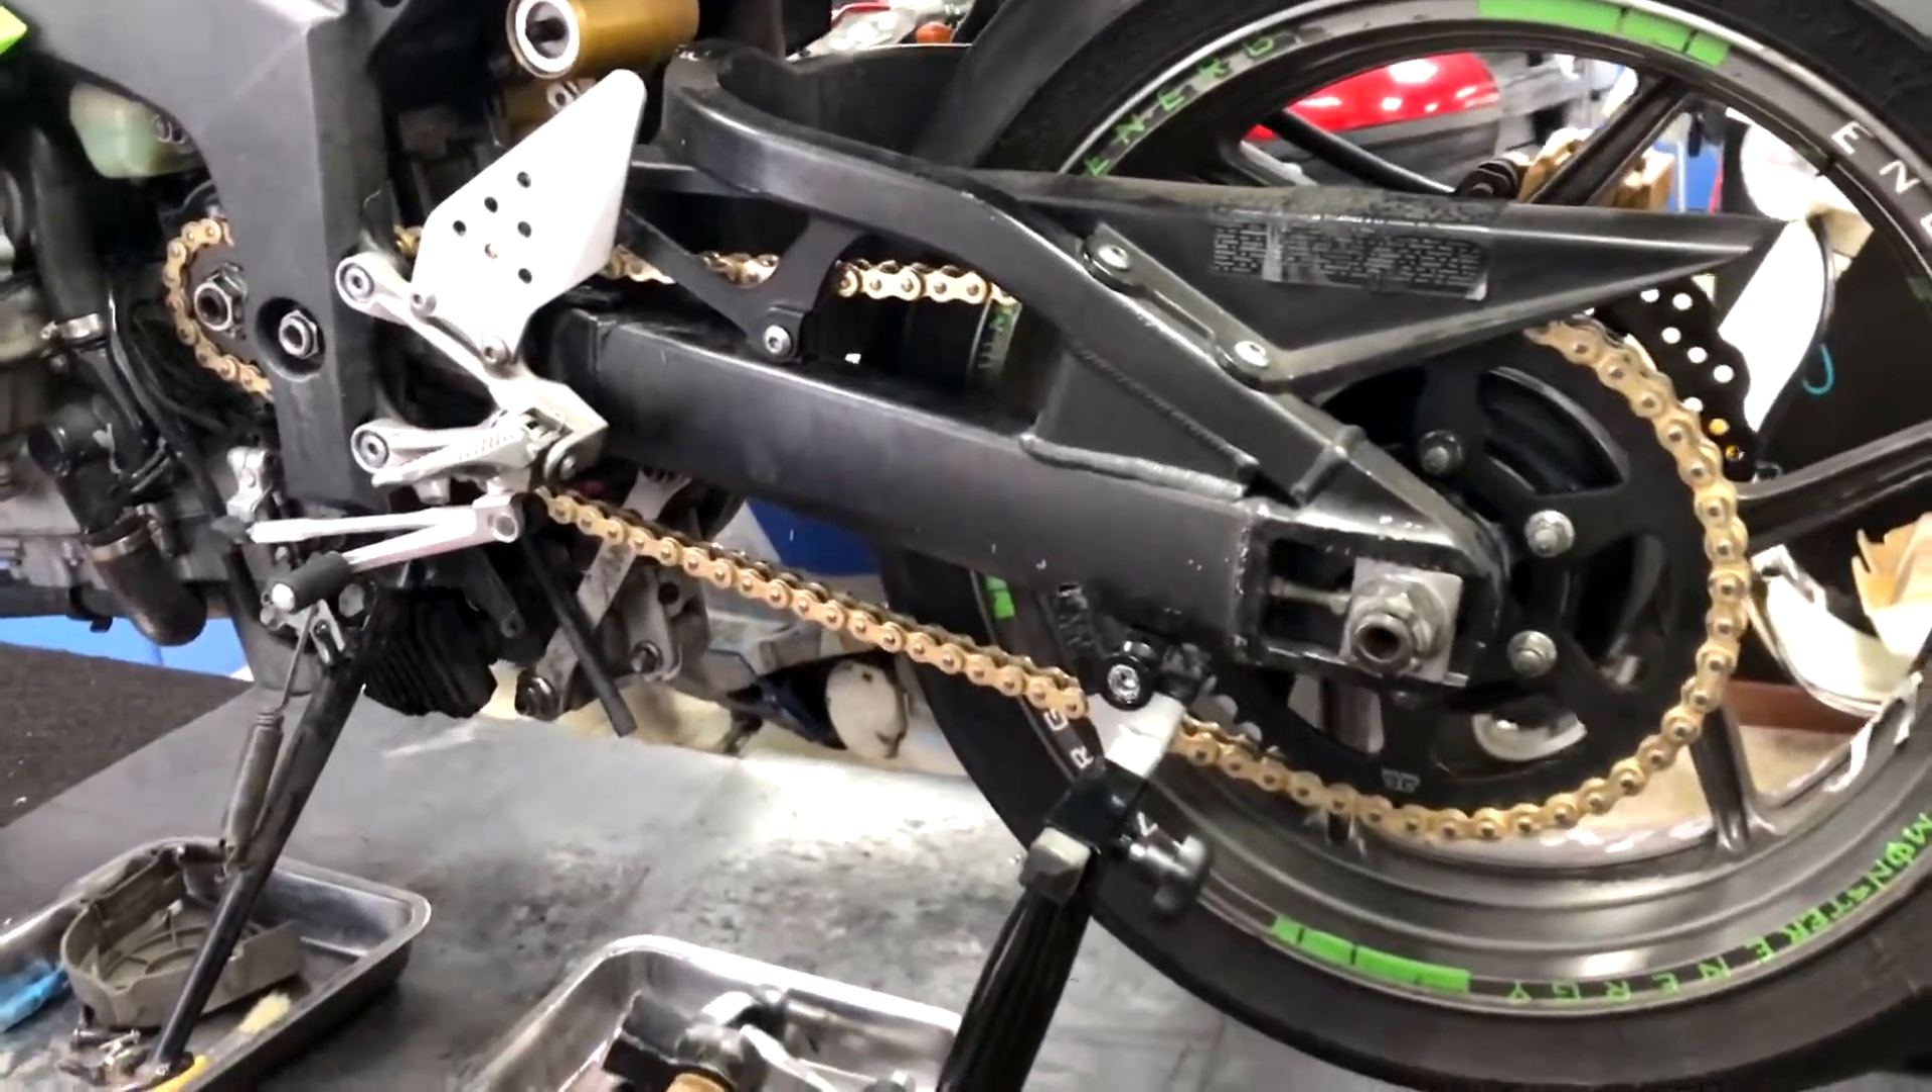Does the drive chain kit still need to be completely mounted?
No.